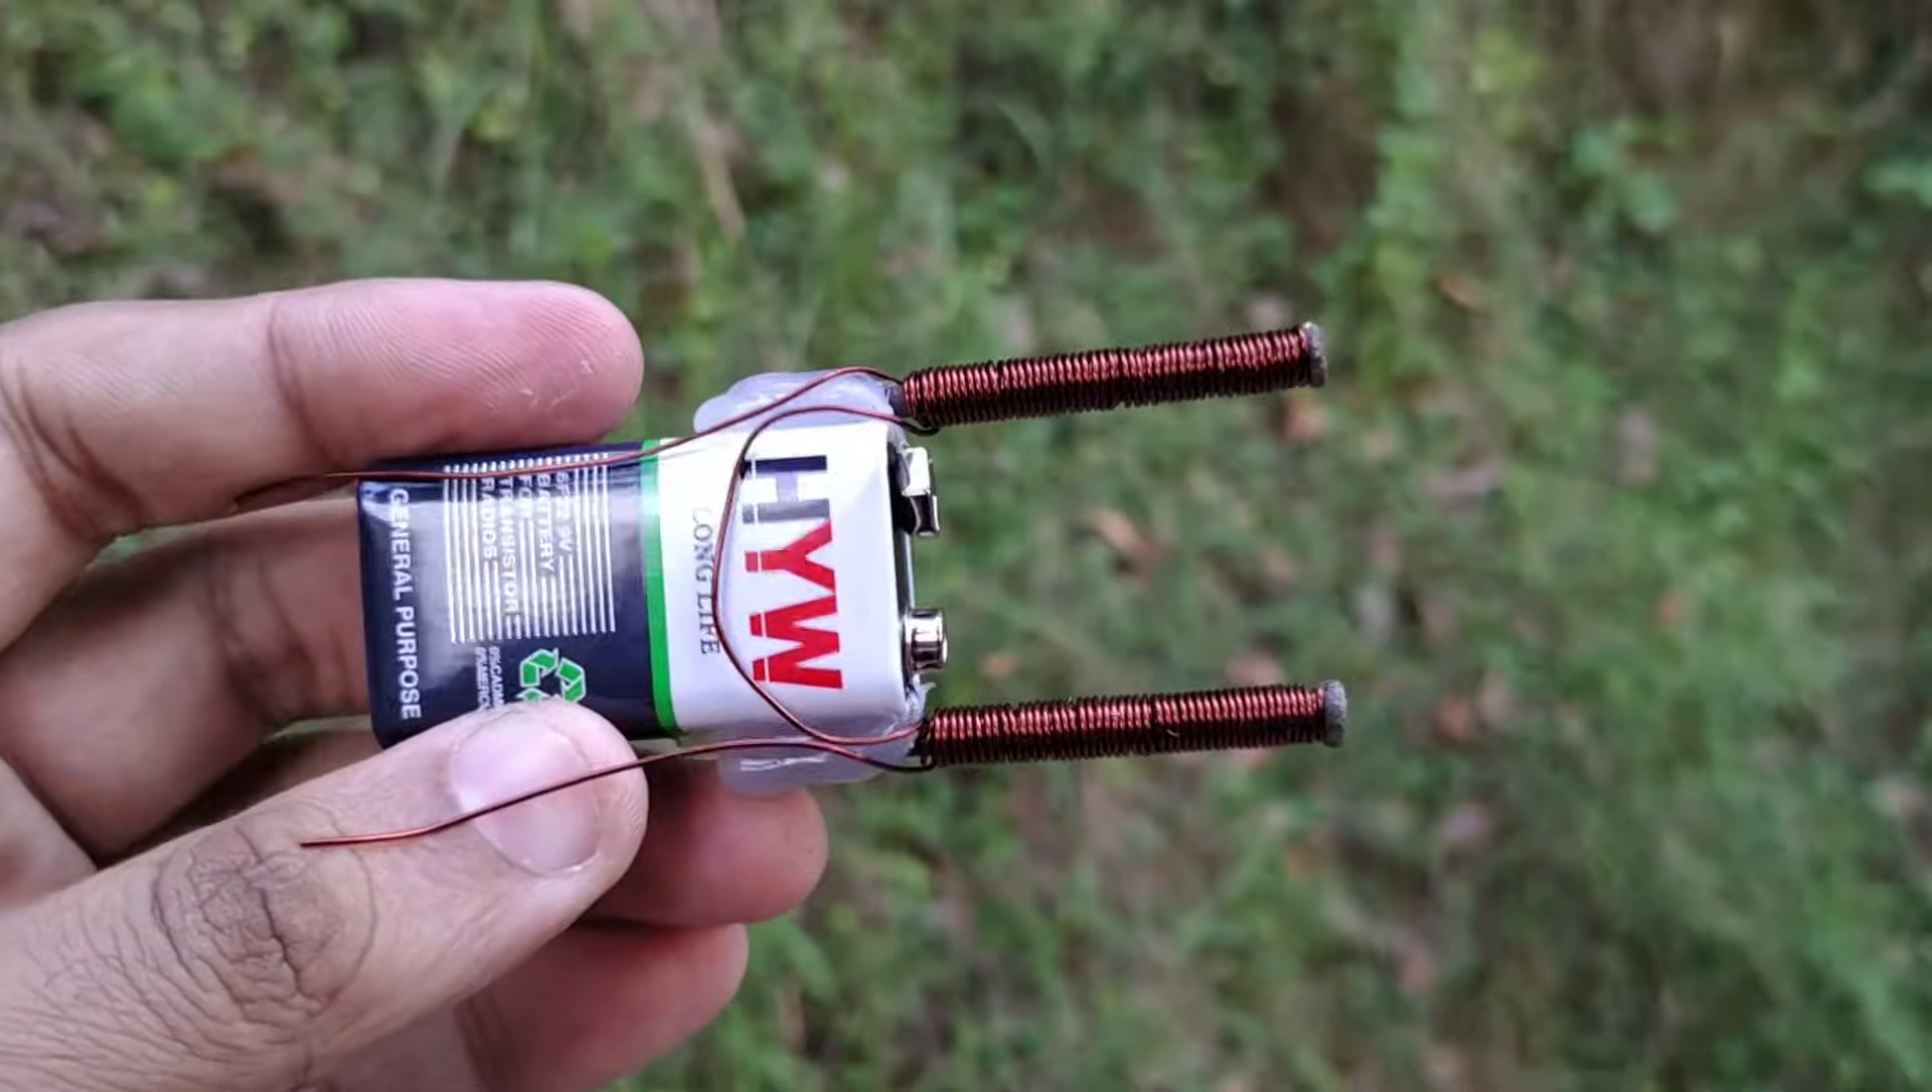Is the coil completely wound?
Yes.